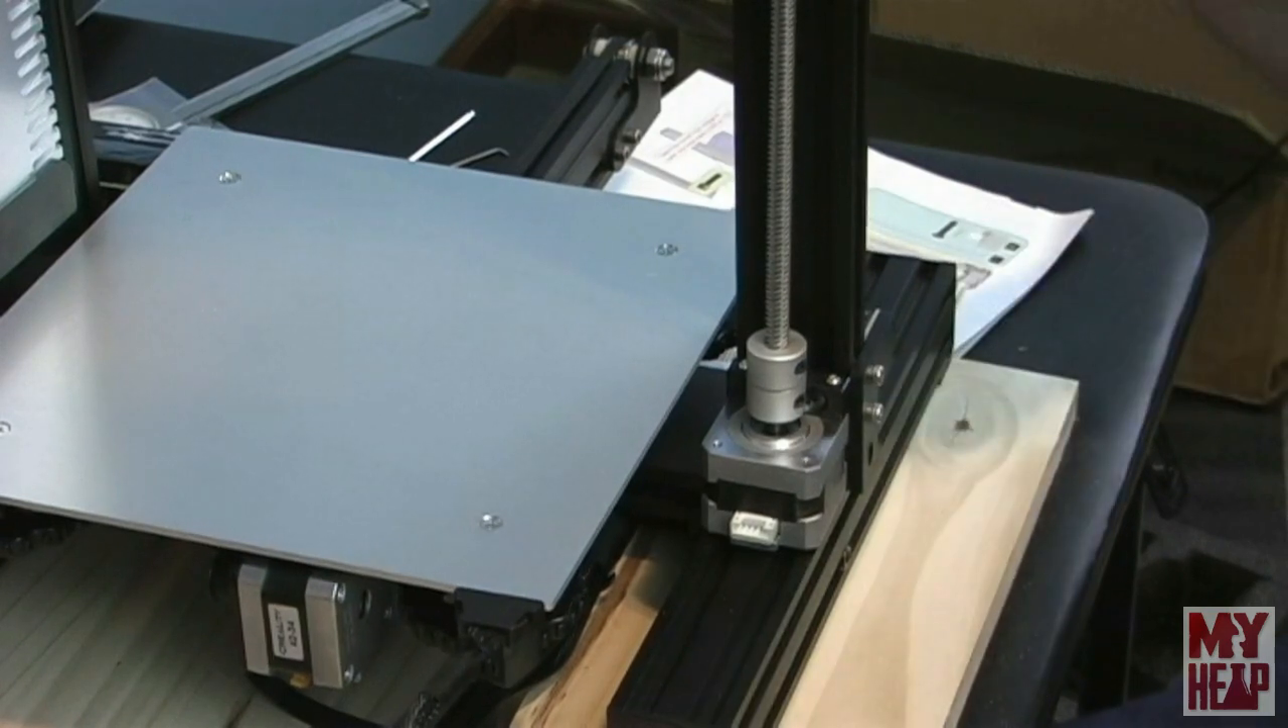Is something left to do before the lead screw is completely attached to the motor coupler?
No.